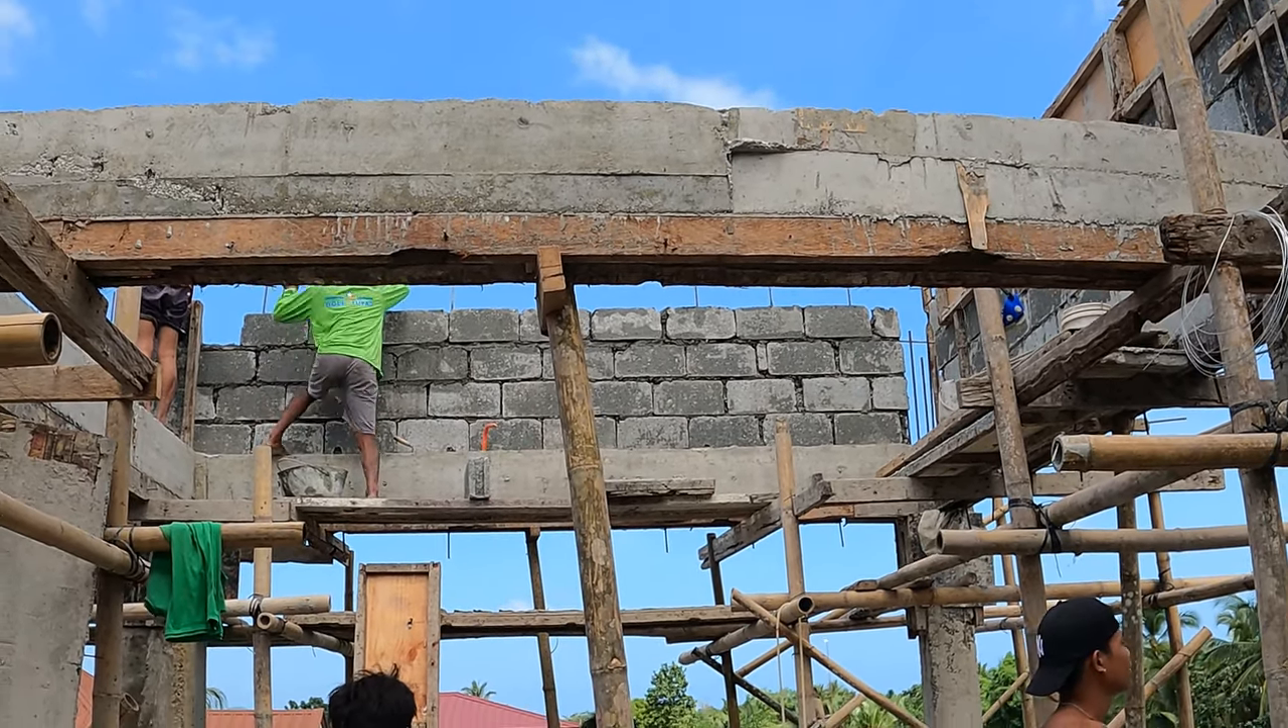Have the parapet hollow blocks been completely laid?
No.